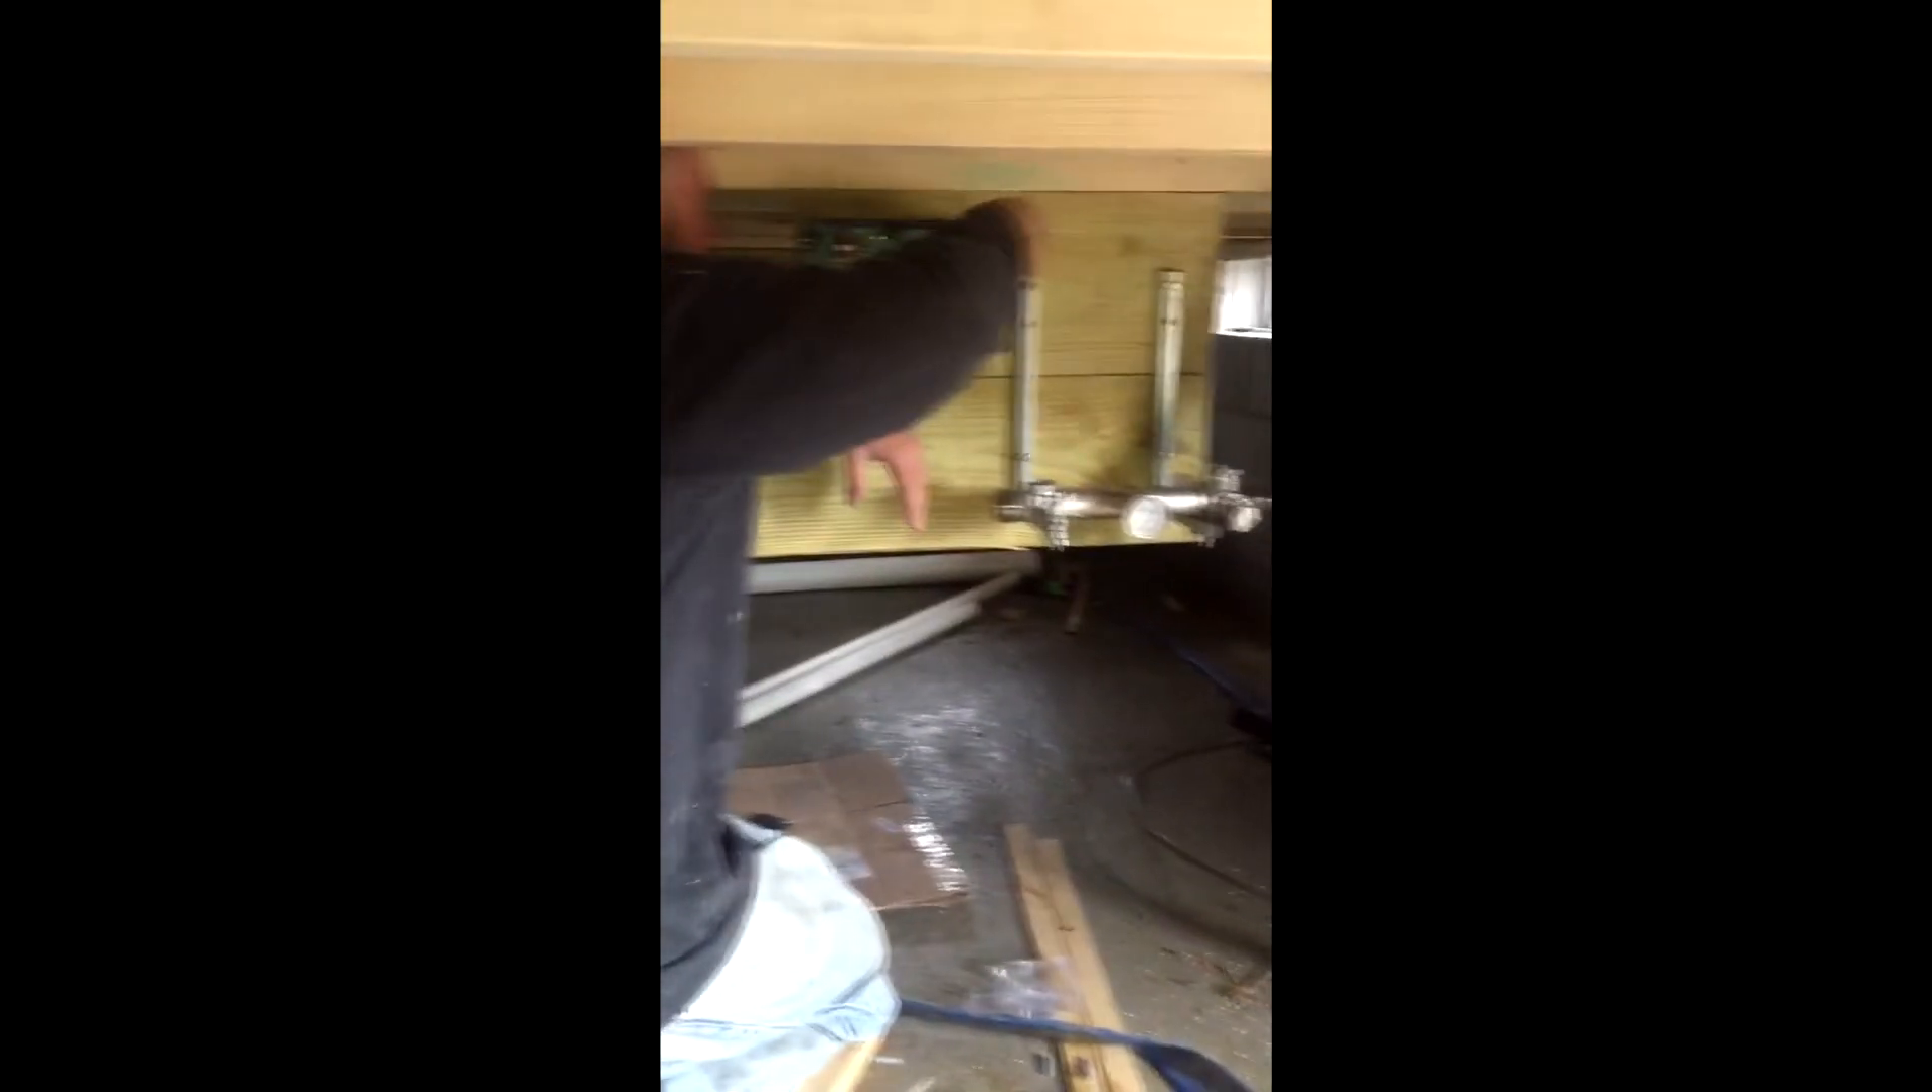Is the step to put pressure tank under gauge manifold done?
No.